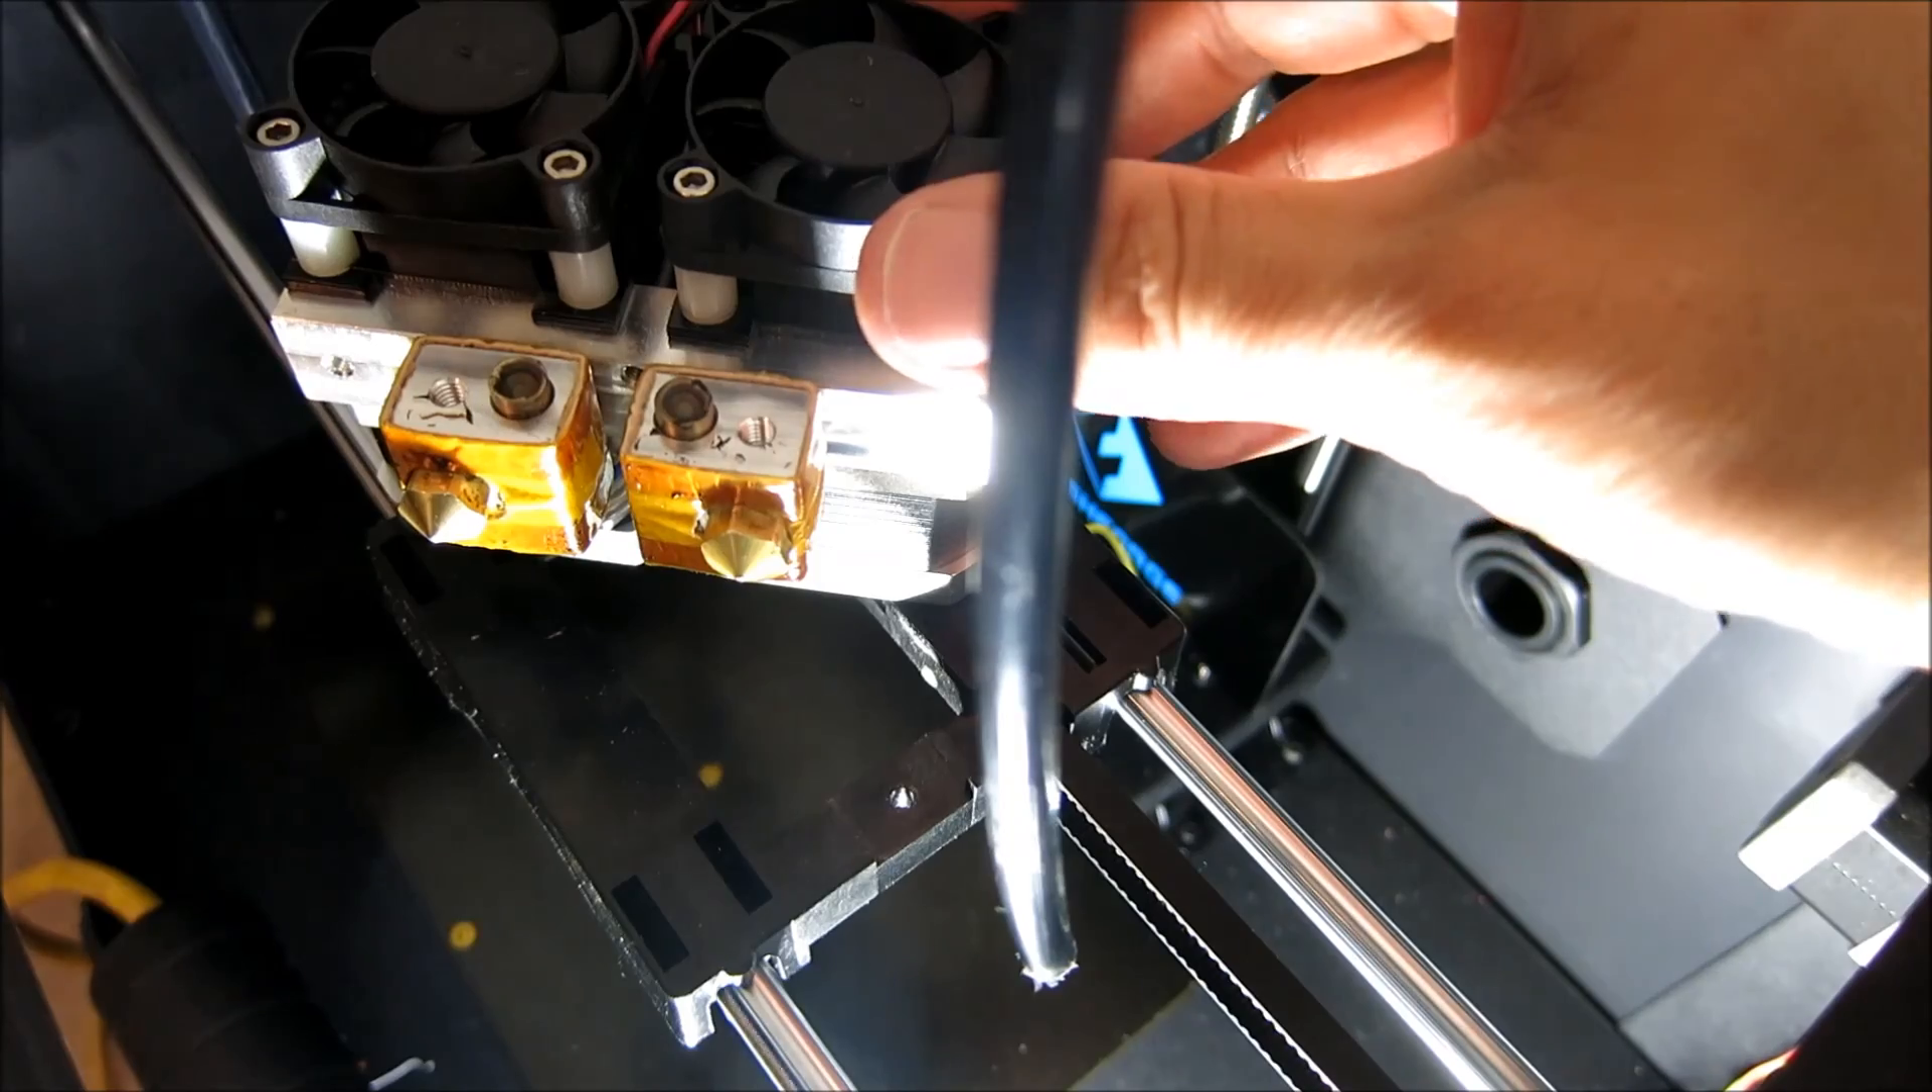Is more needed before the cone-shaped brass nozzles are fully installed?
No.